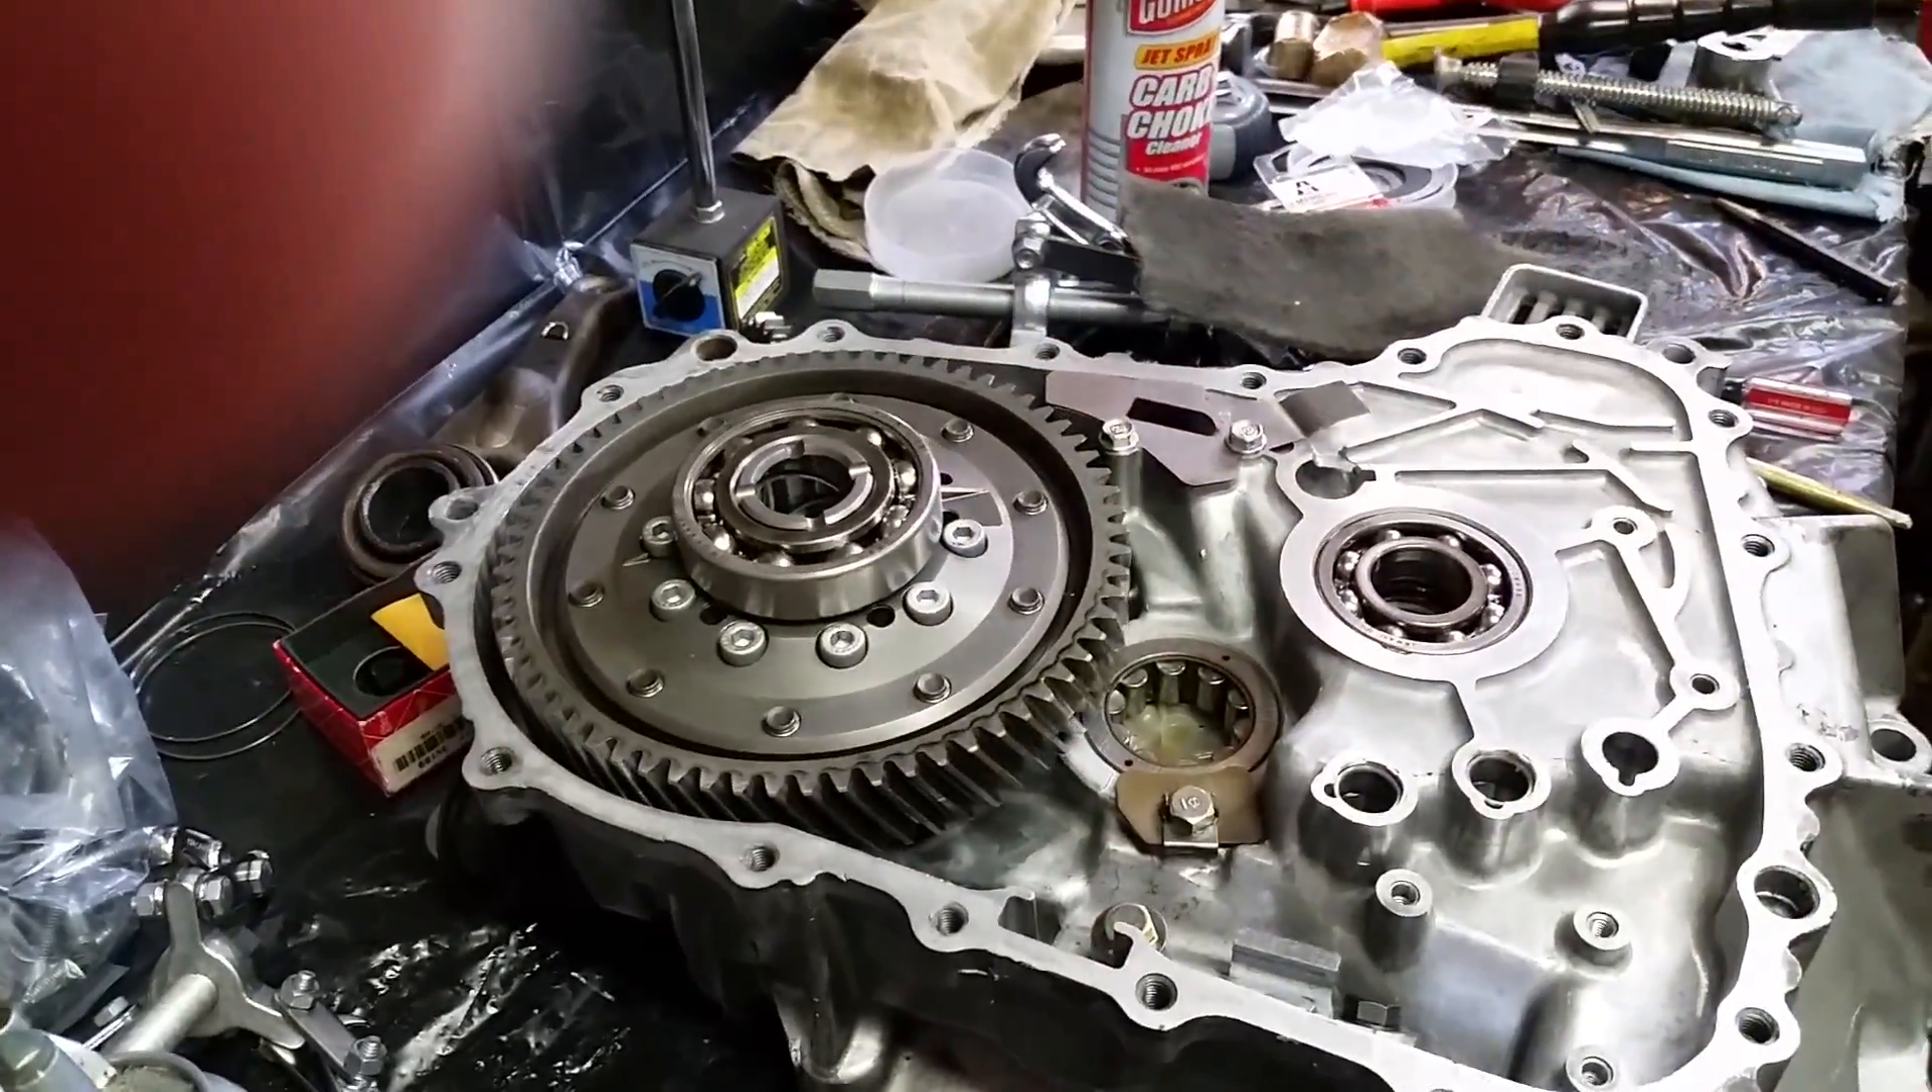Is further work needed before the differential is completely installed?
No.